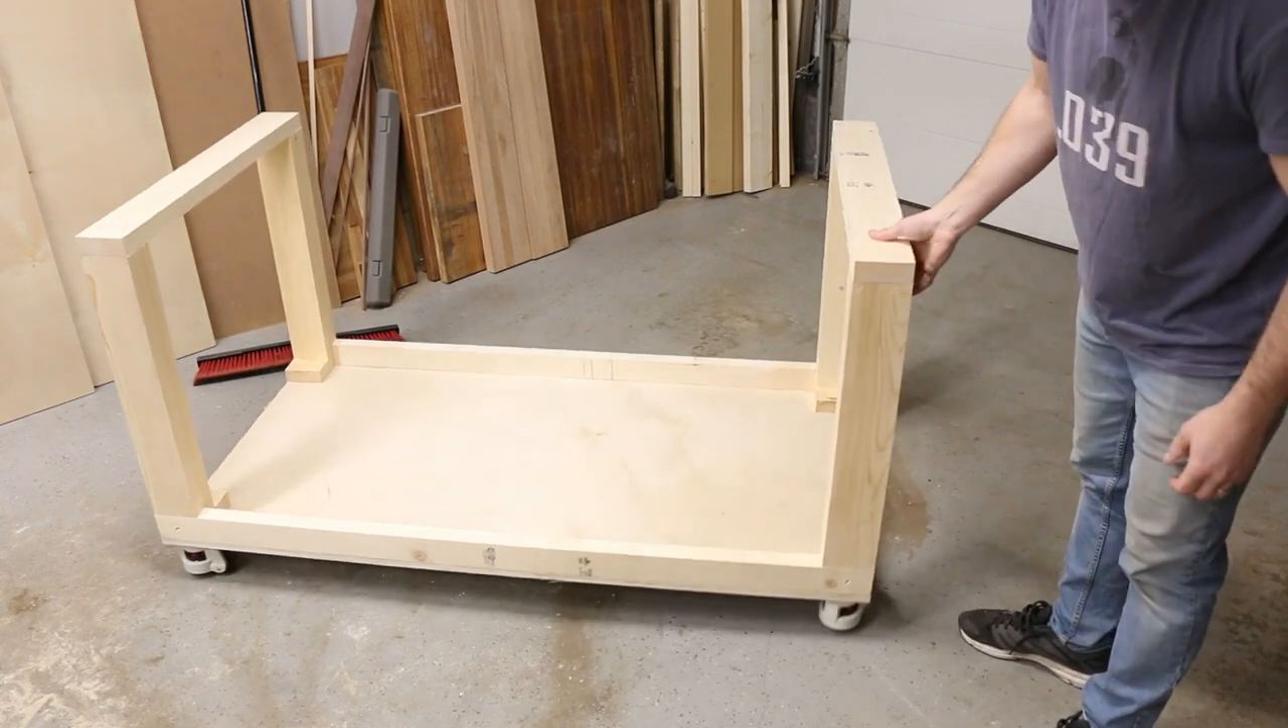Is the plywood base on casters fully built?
Yes.